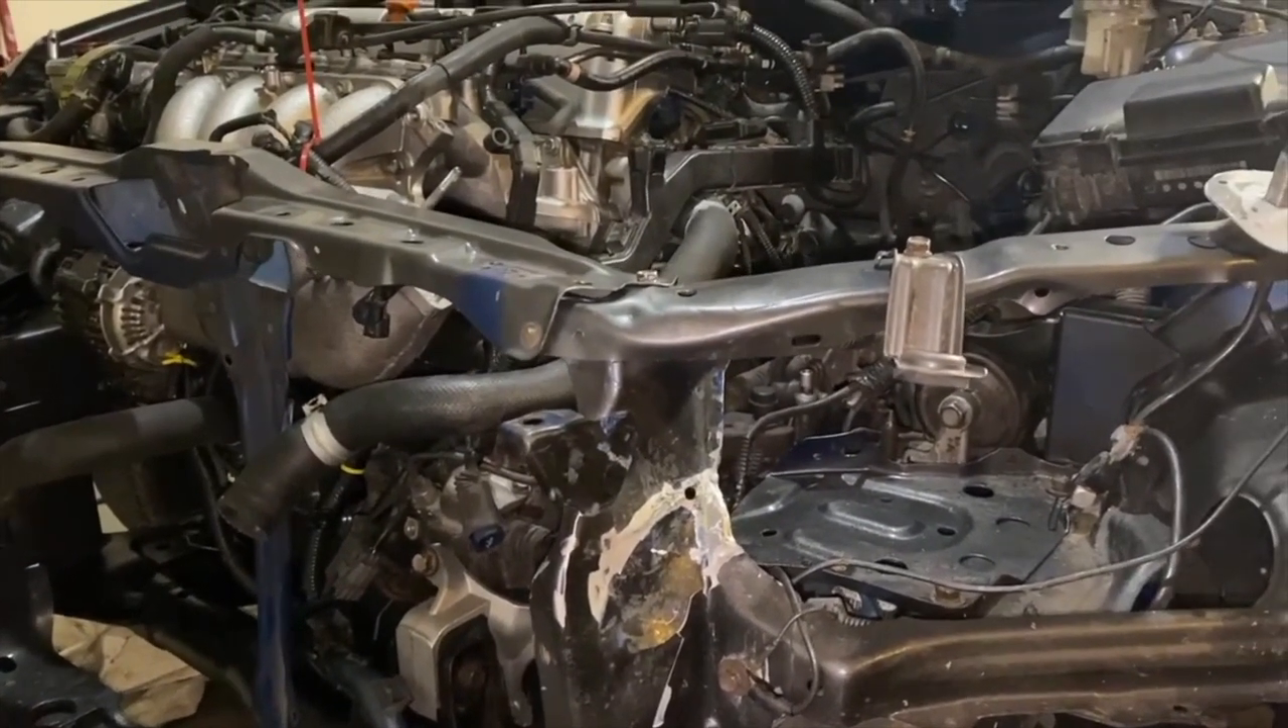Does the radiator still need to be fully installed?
Yes.